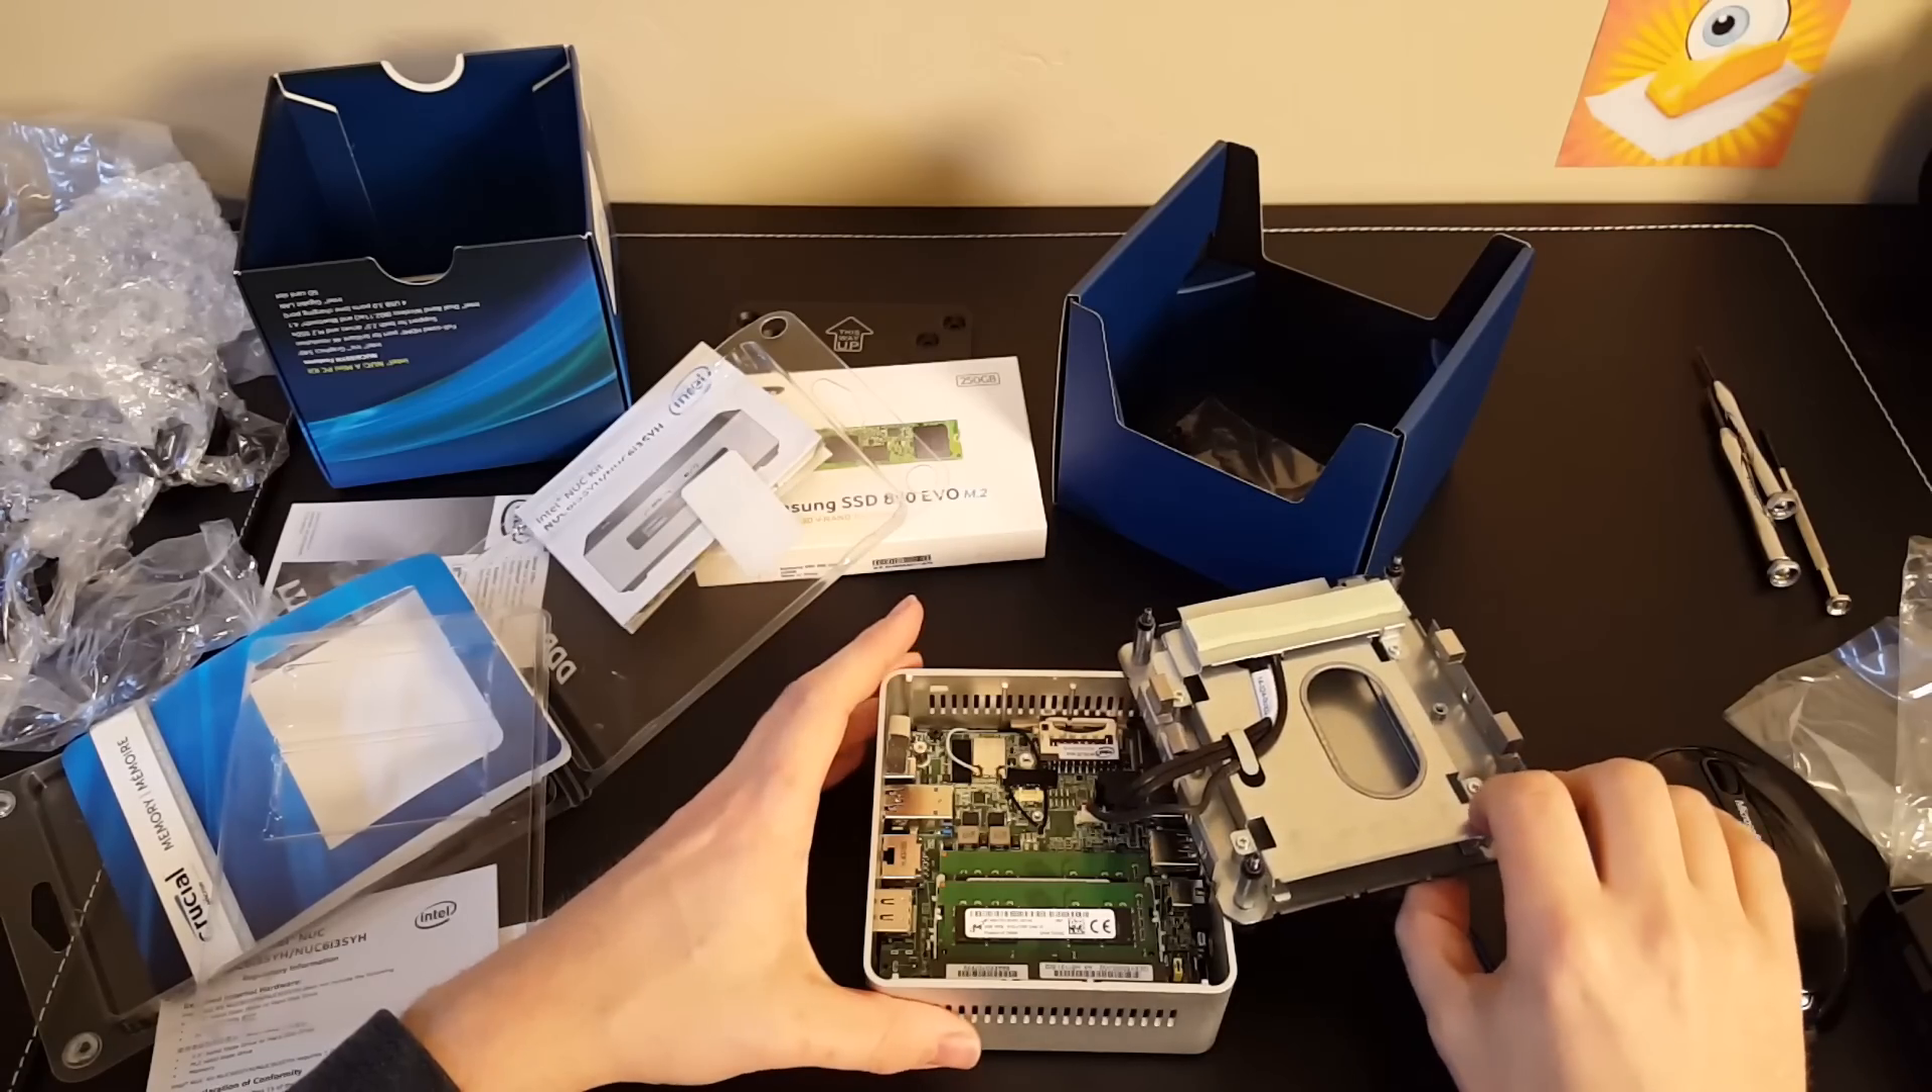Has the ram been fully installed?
Yes.